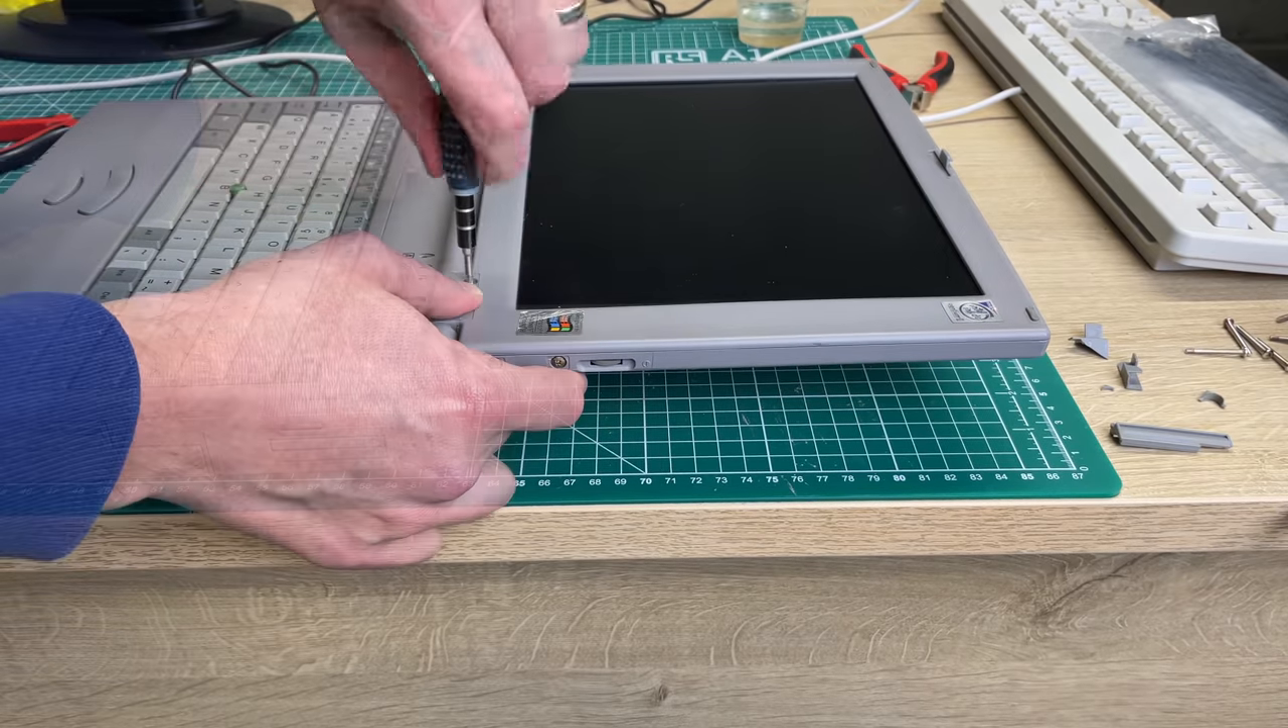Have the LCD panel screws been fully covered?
No.